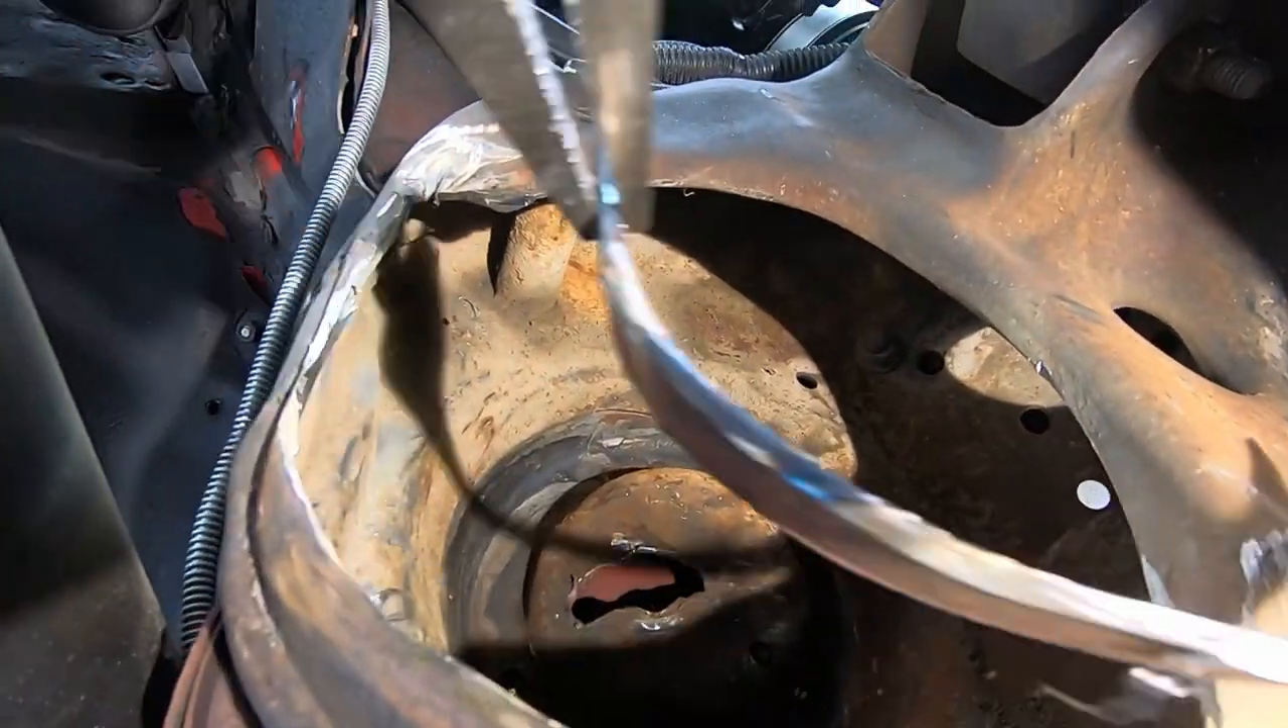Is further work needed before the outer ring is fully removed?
Yes.